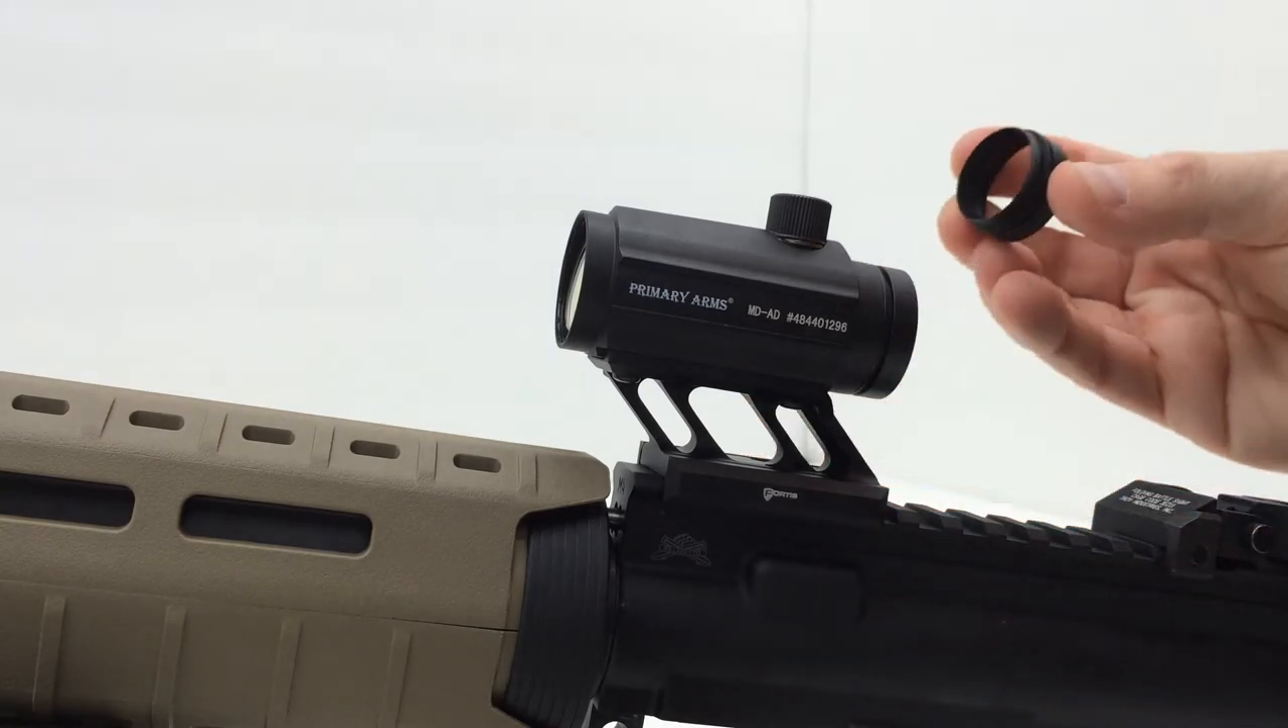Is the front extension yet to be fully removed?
No.